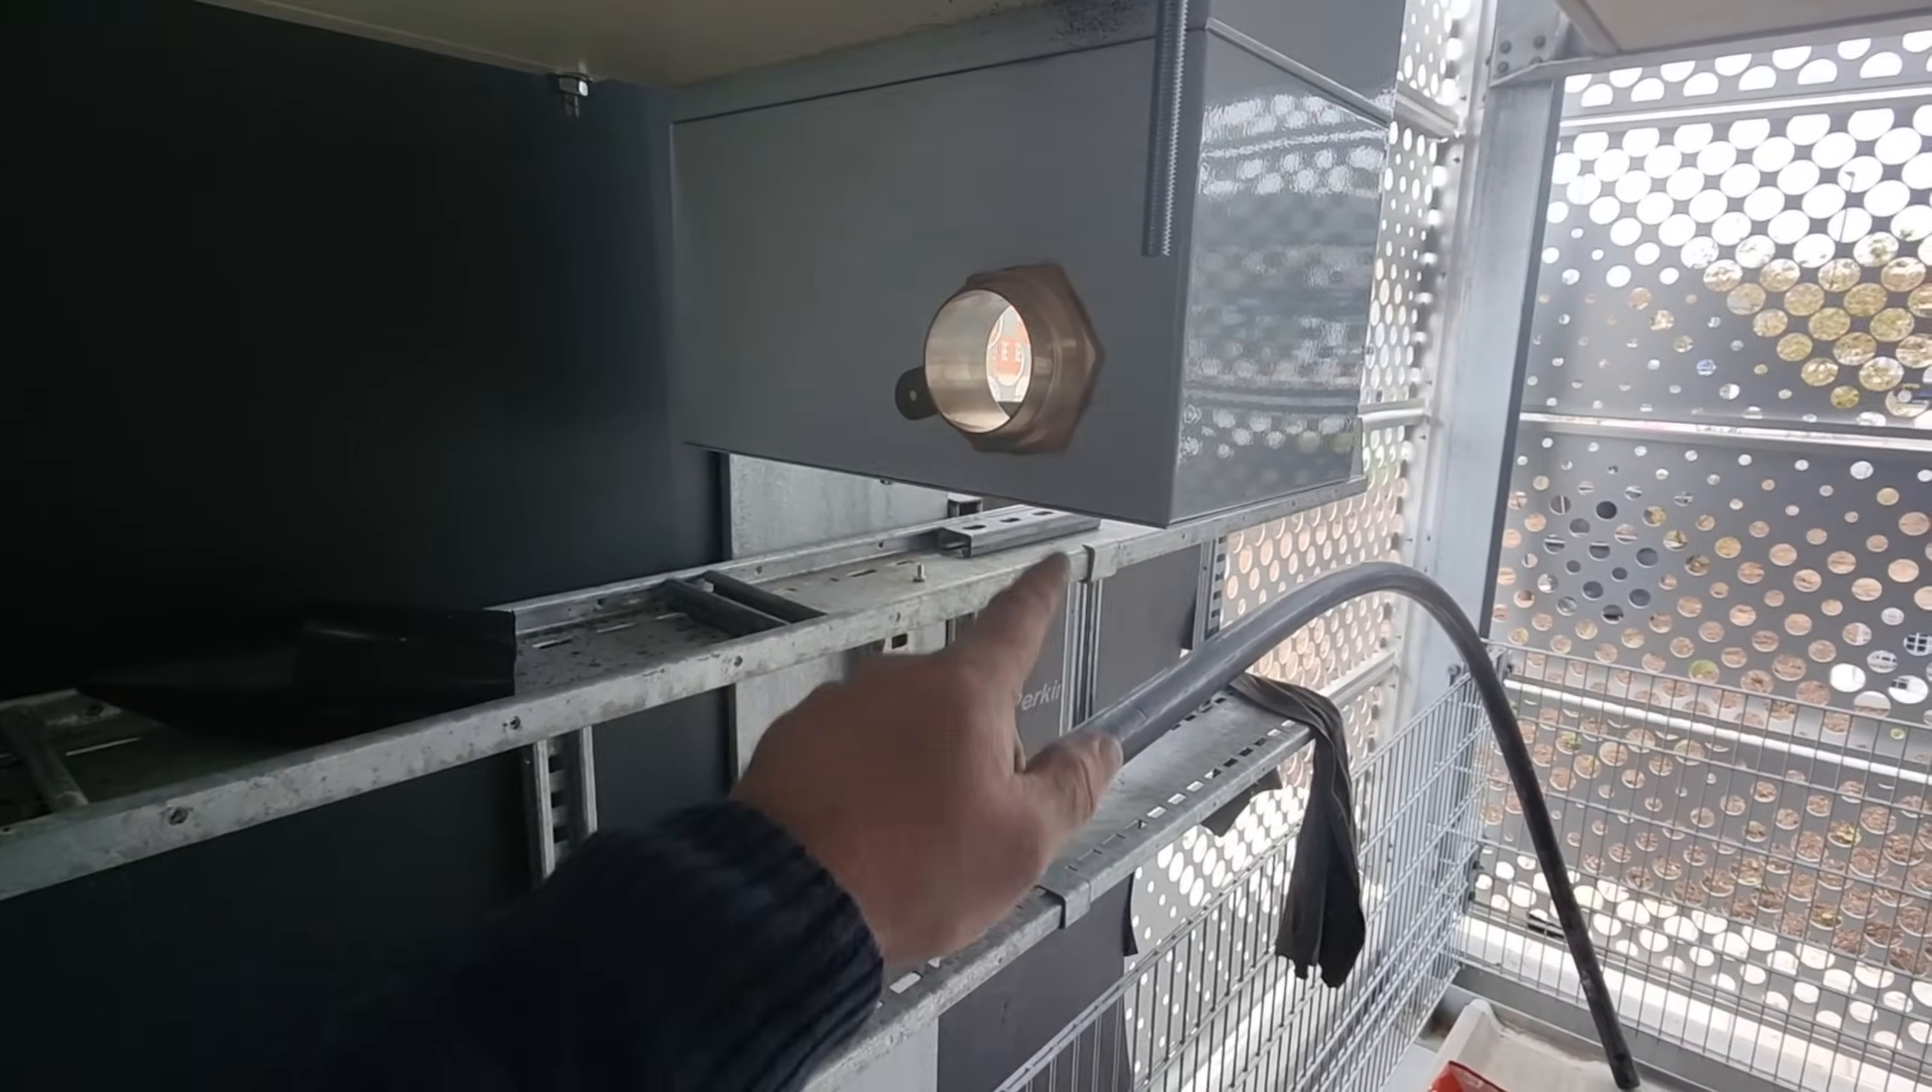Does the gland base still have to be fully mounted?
No.